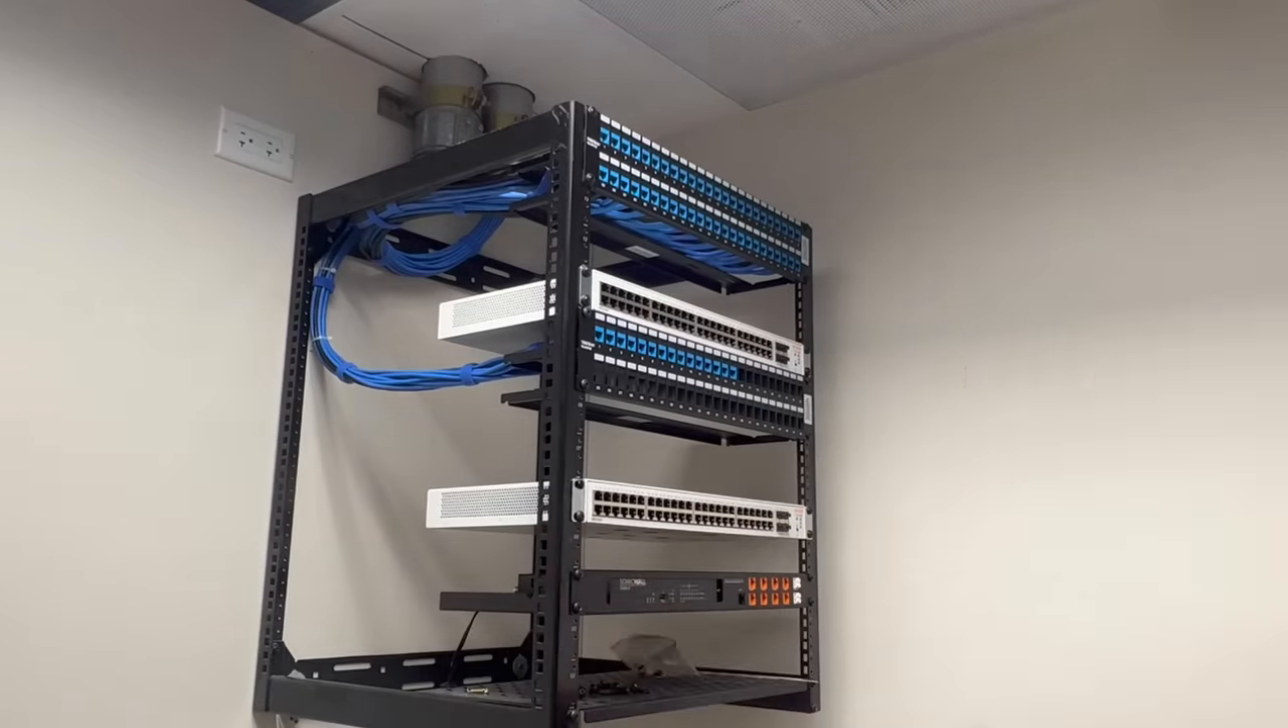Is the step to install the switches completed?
Yes.